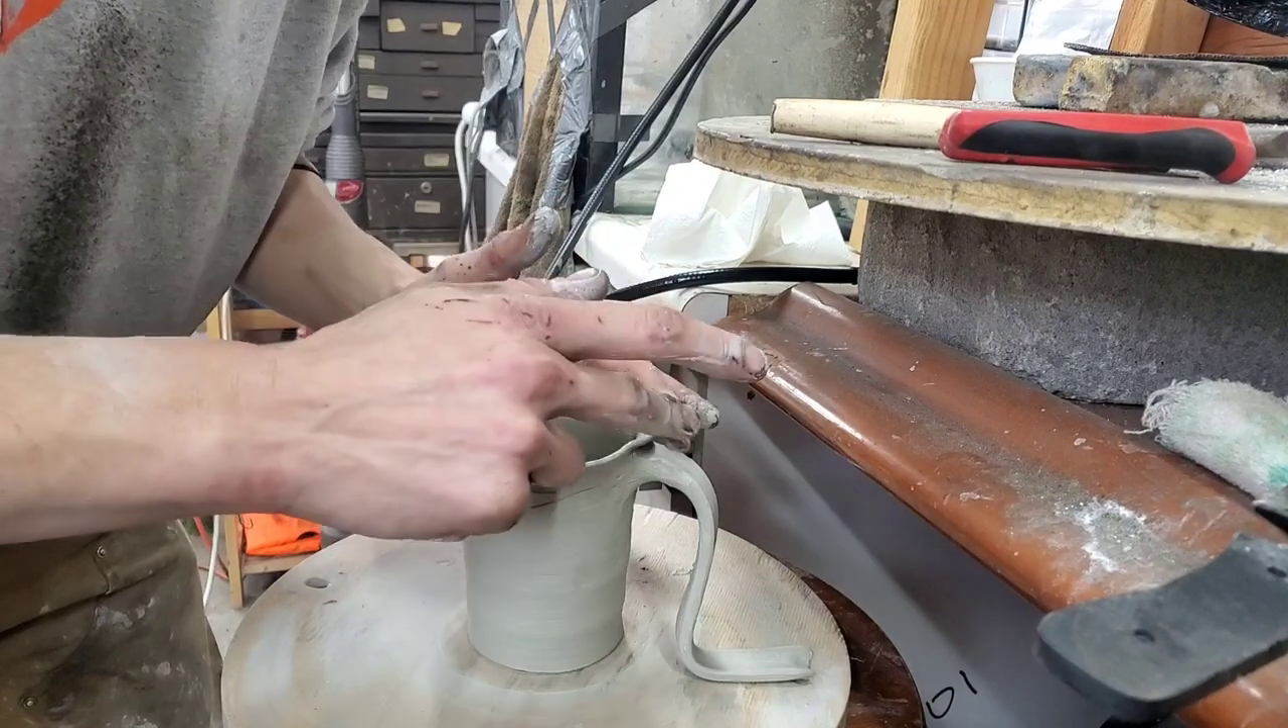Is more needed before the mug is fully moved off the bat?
Yes.